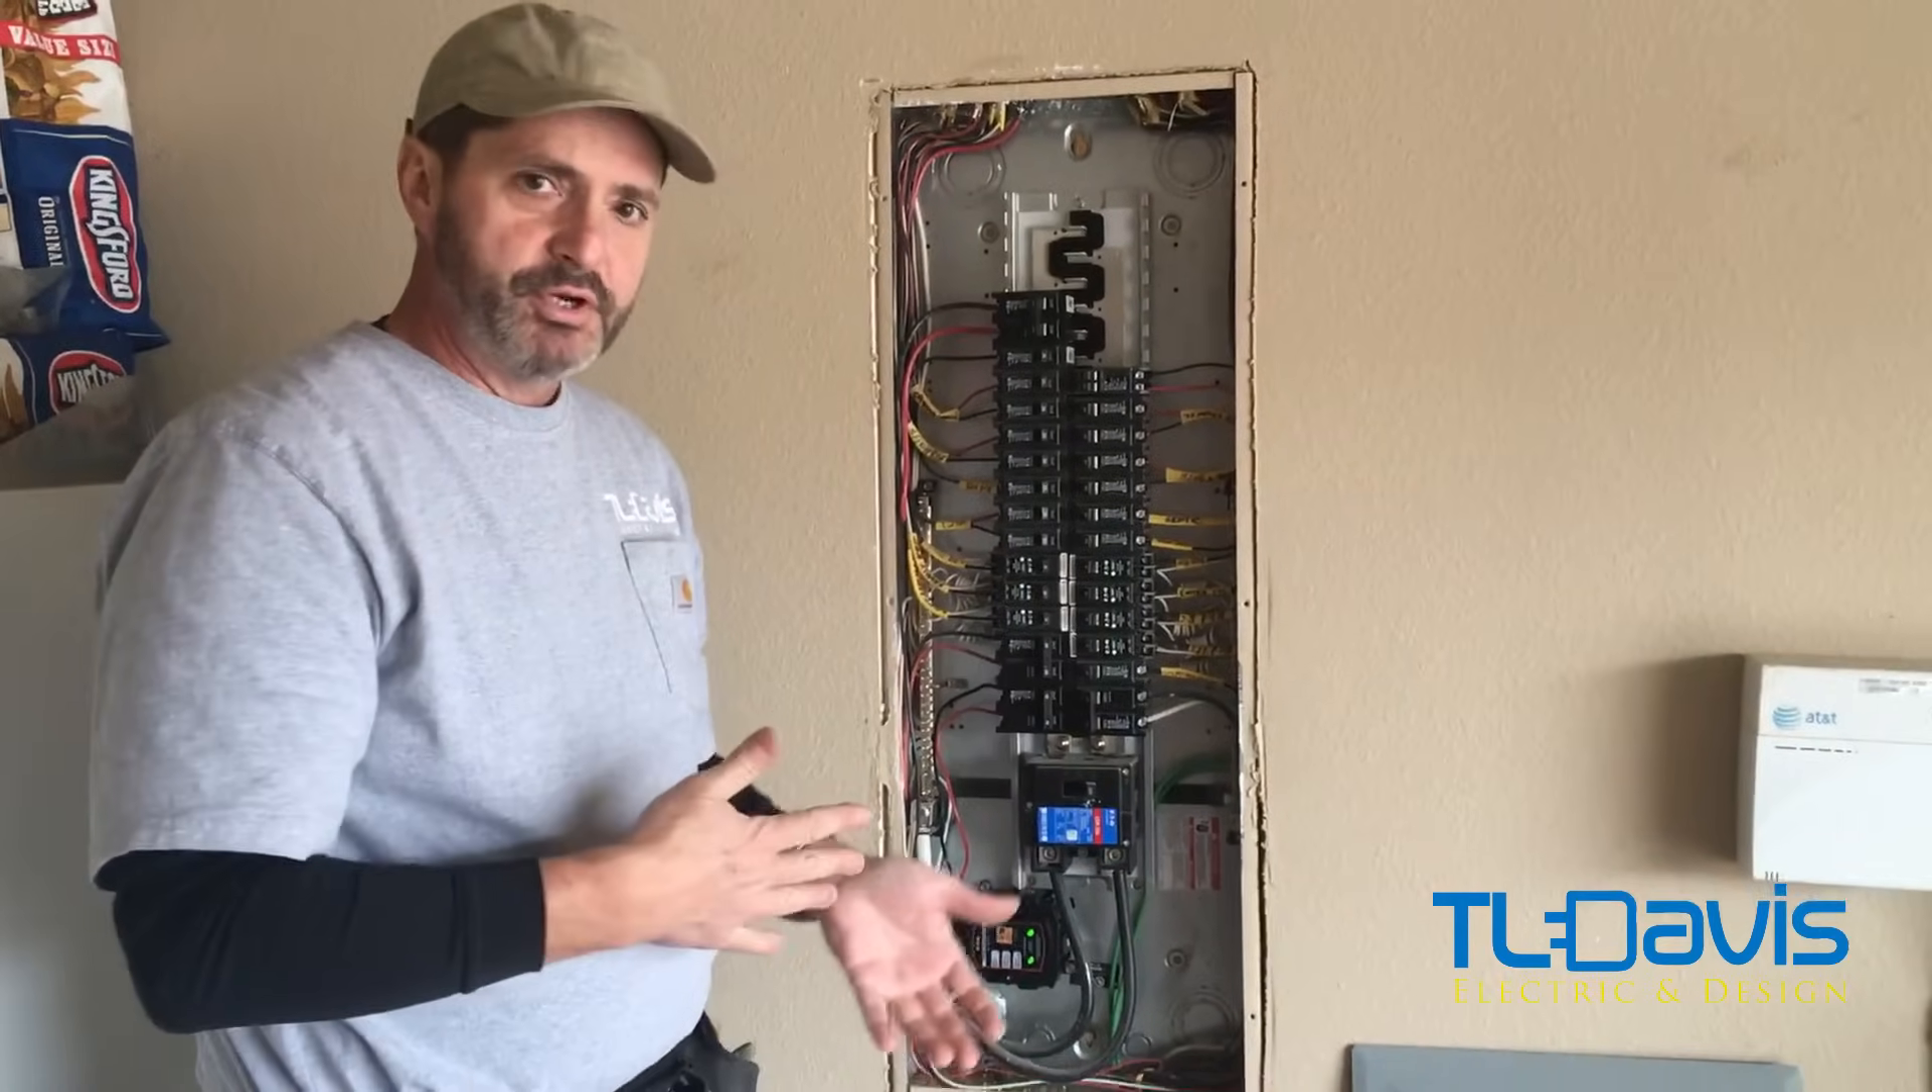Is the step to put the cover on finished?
No.